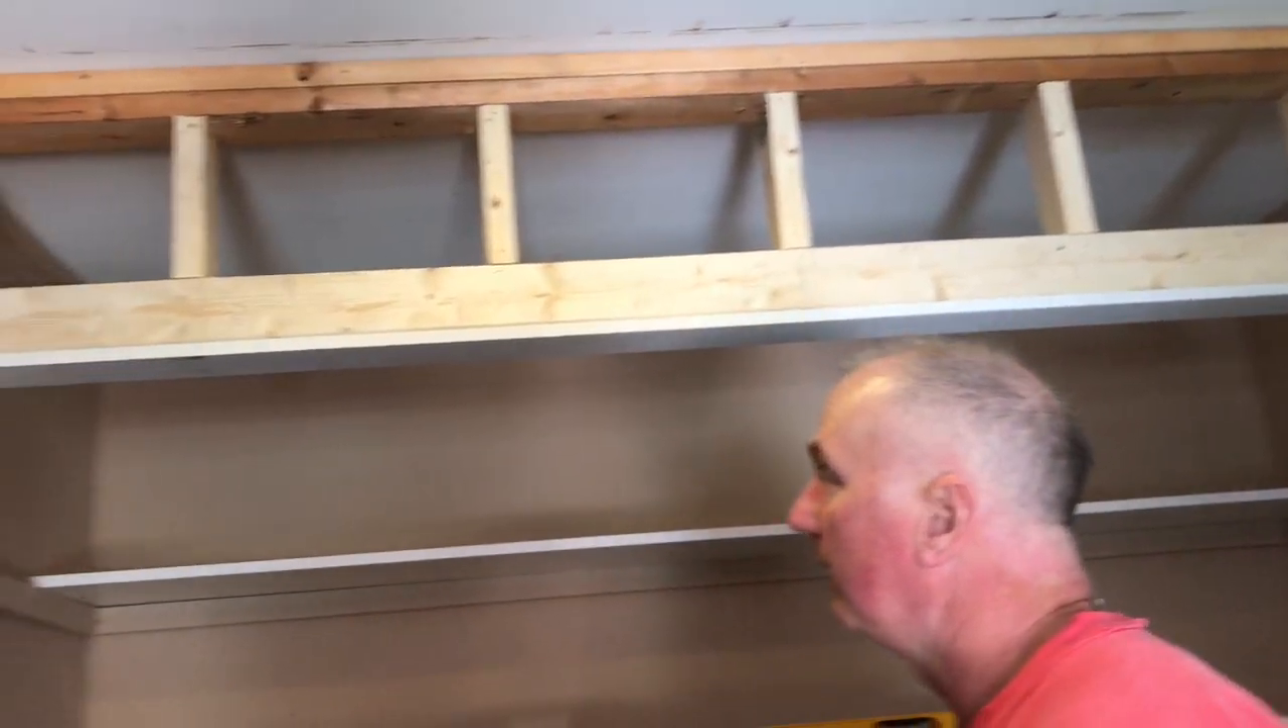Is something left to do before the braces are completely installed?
No.